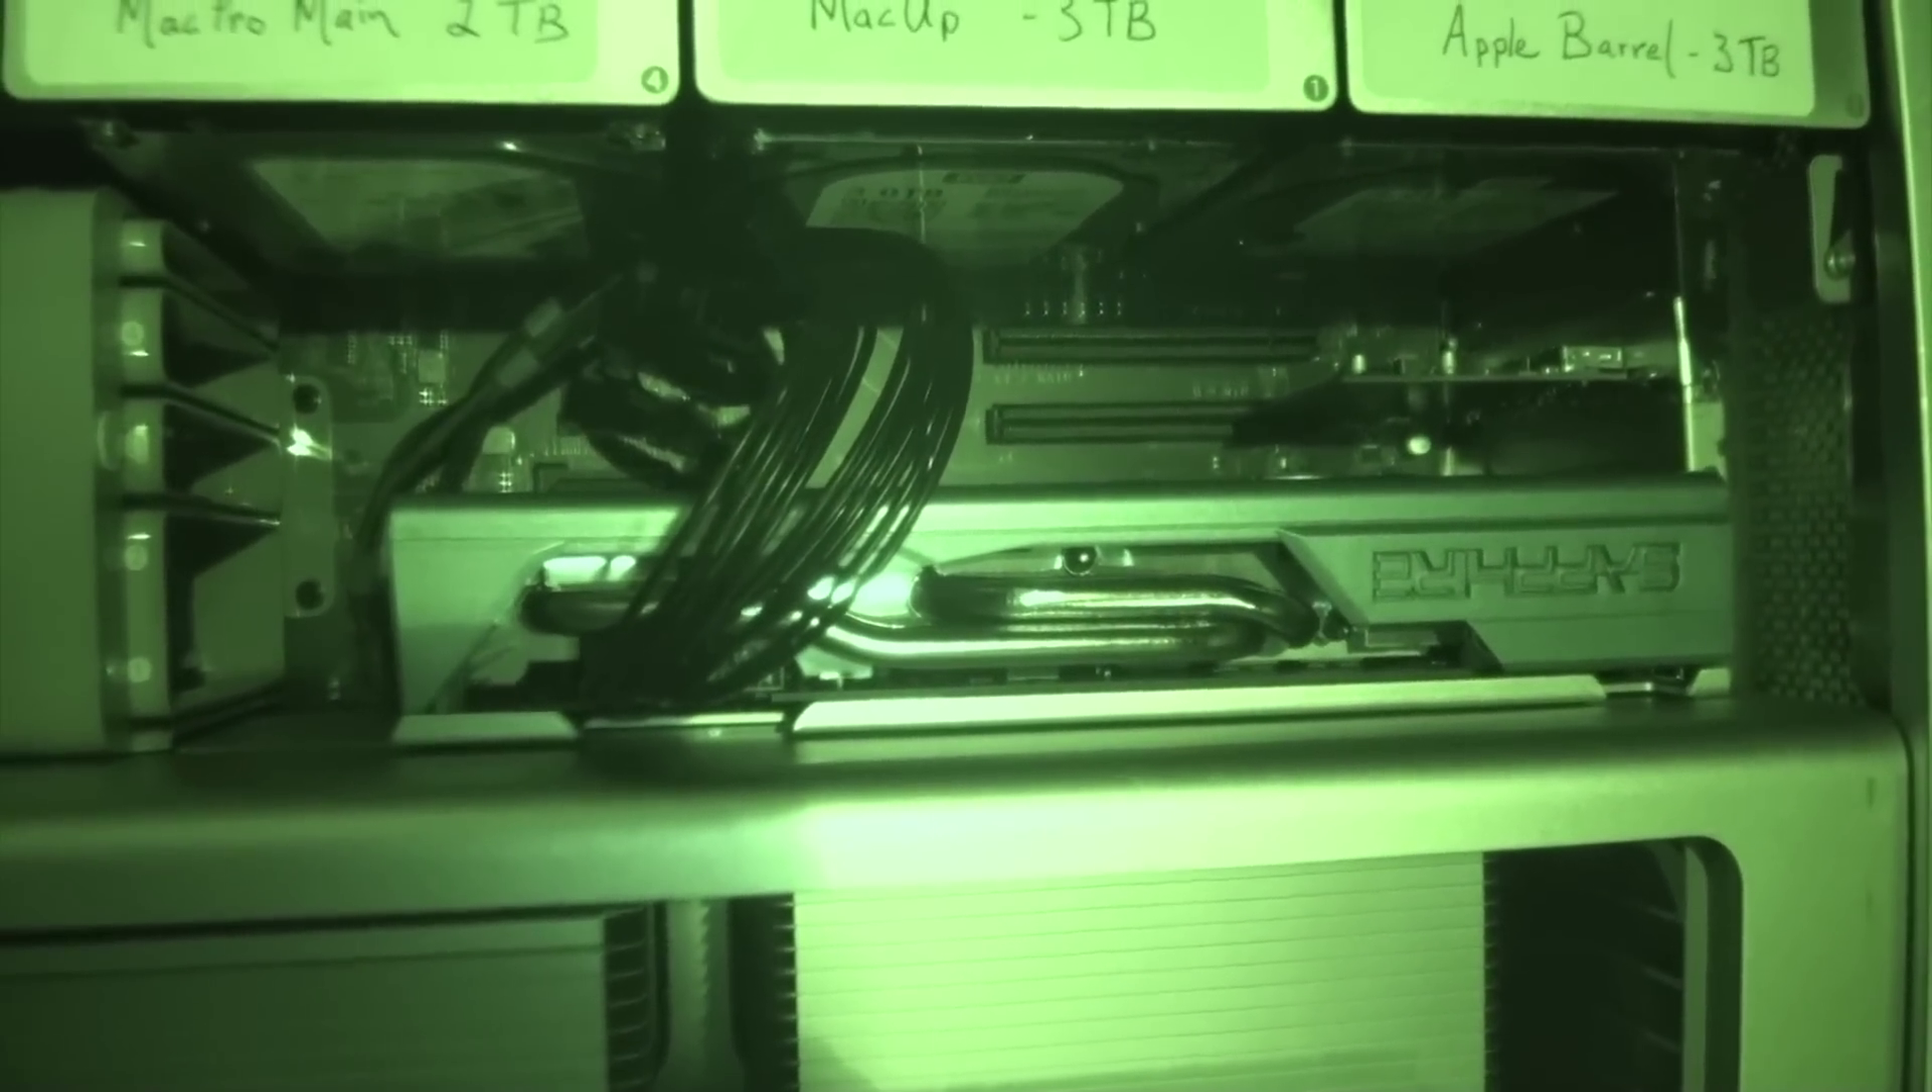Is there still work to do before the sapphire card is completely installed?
No.